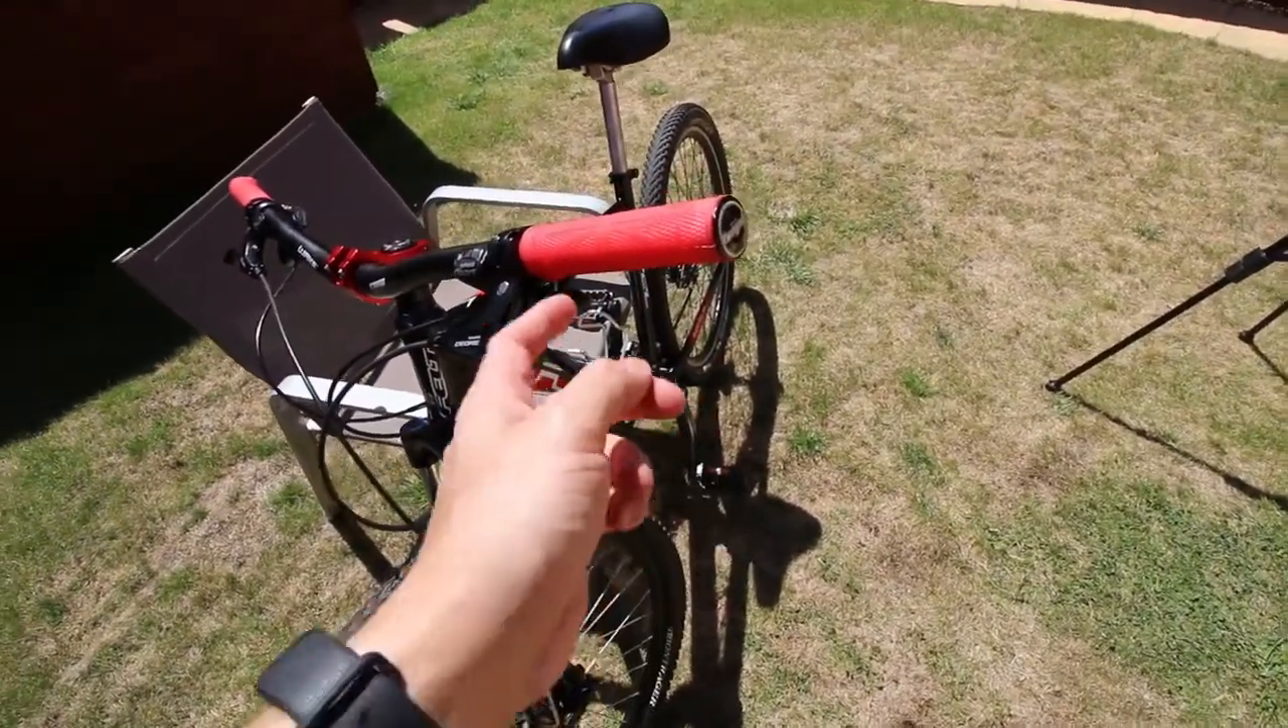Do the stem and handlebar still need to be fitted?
No.